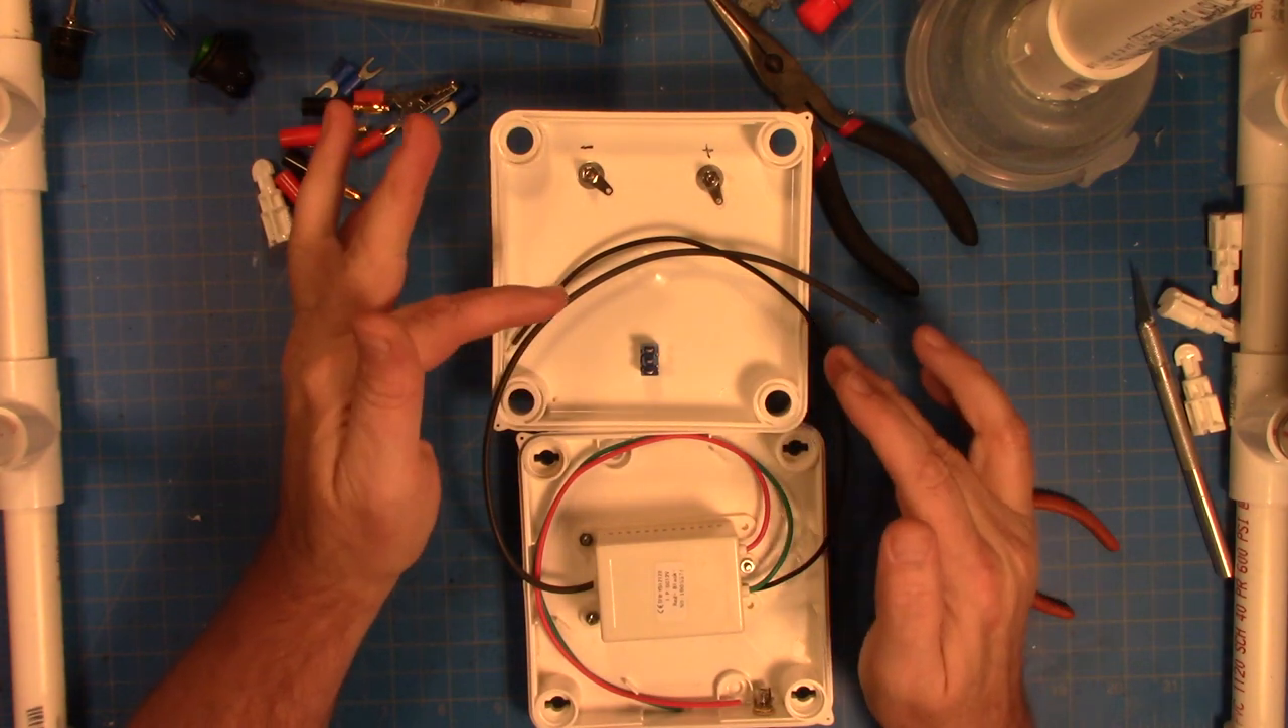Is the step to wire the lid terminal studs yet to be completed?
Yes.